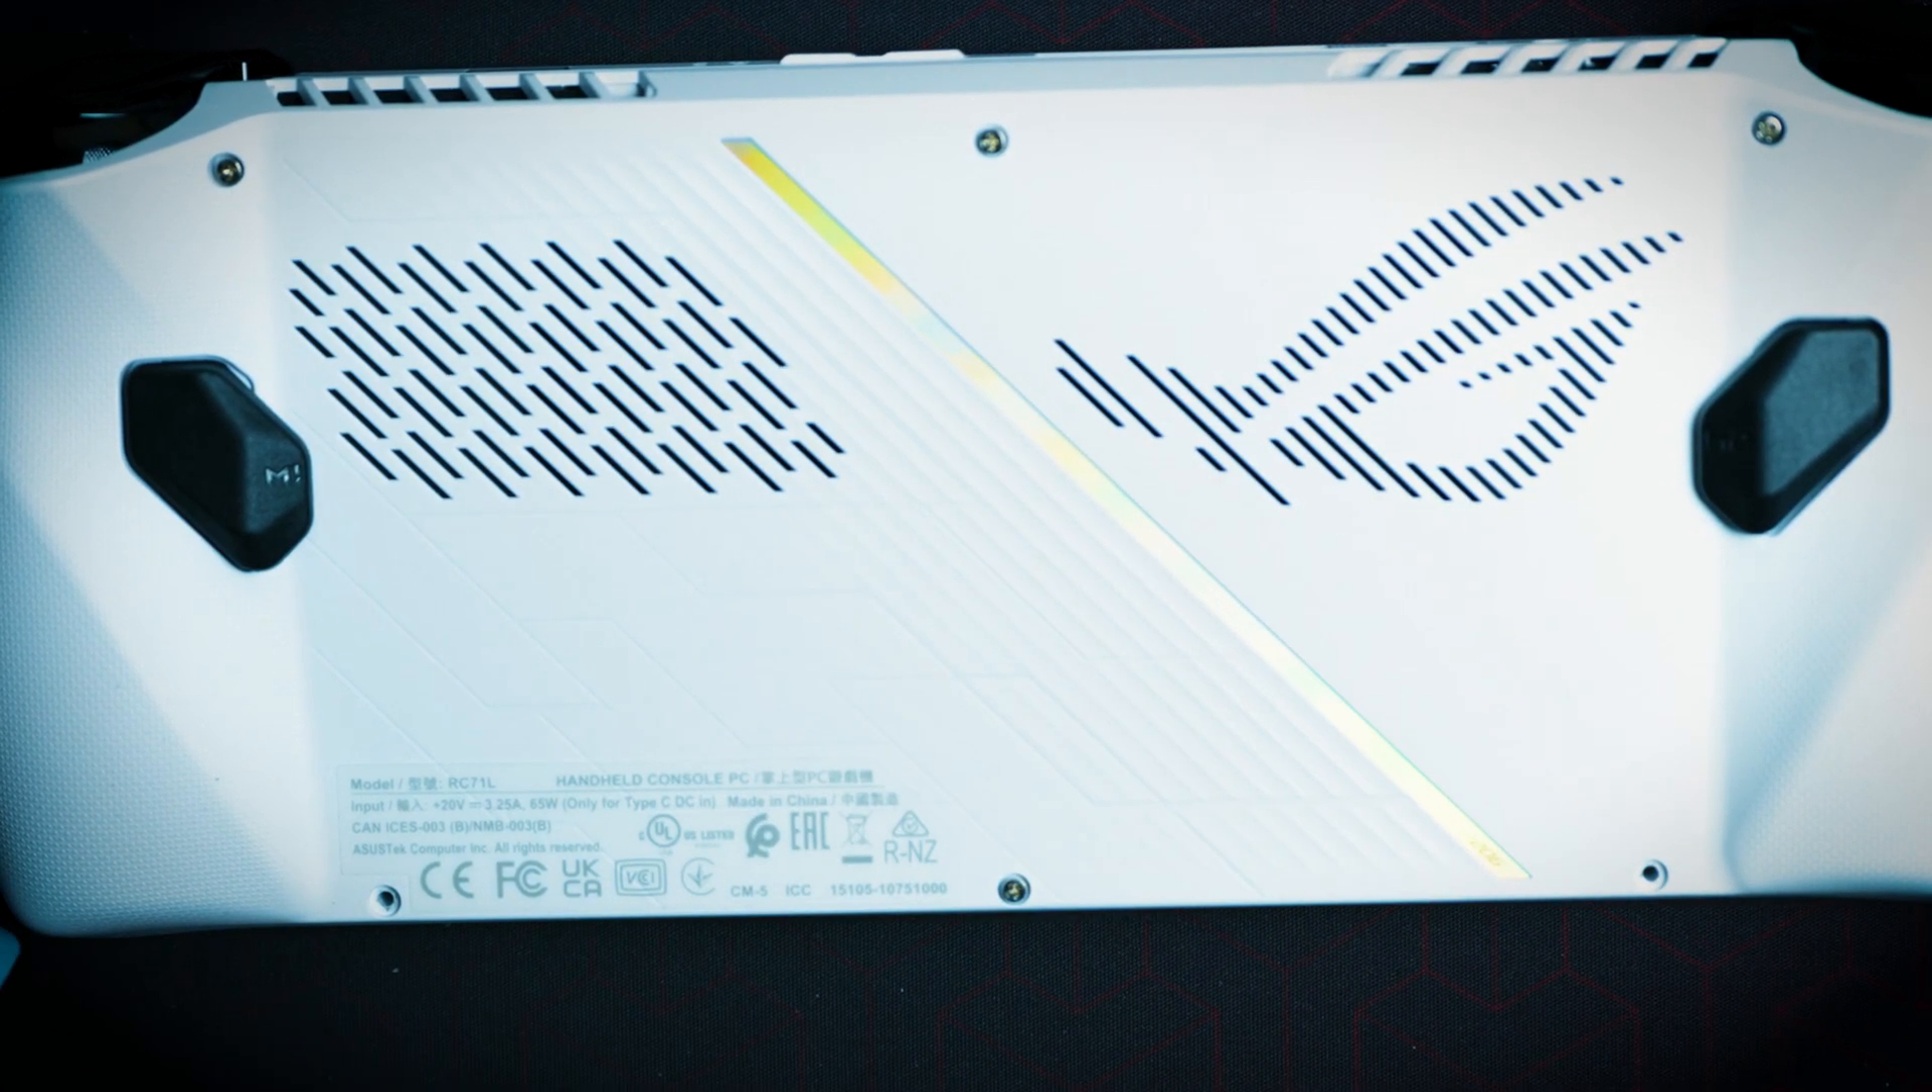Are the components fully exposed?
No.